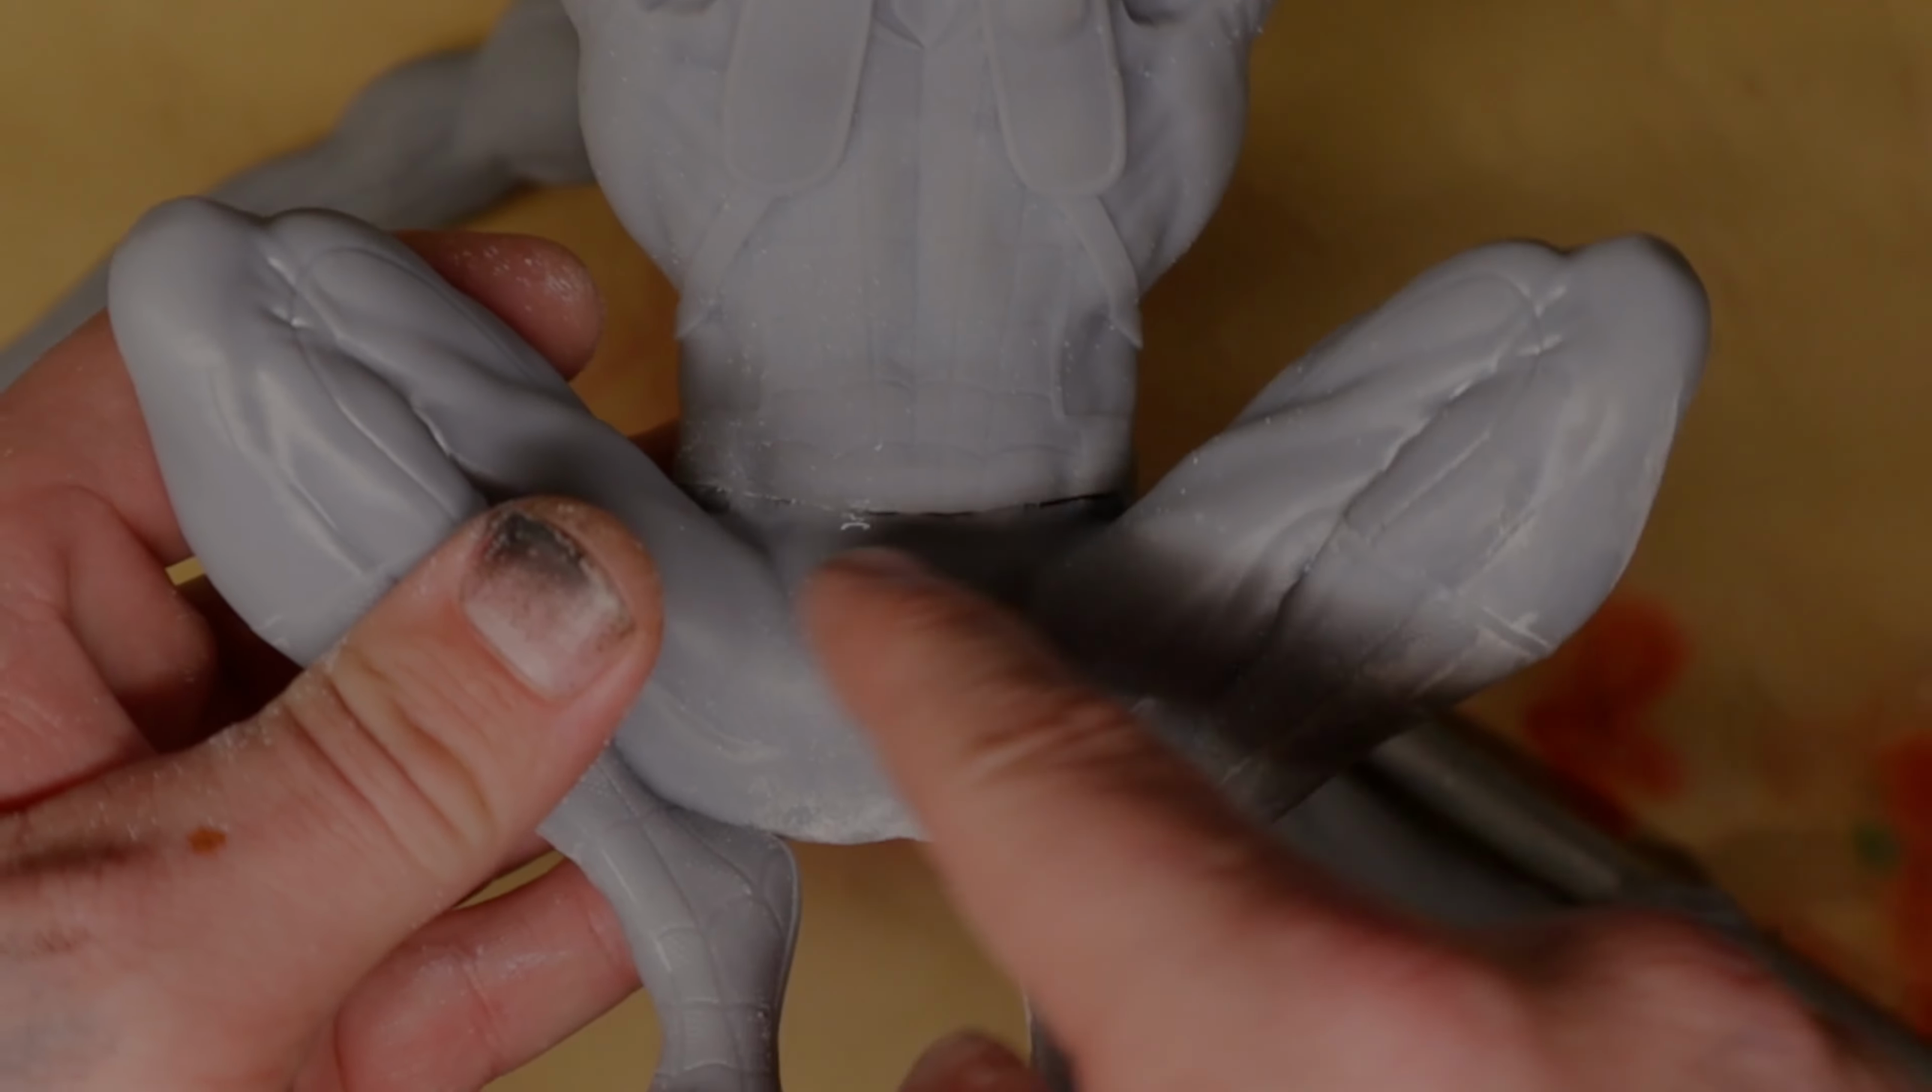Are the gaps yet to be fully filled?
Yes.